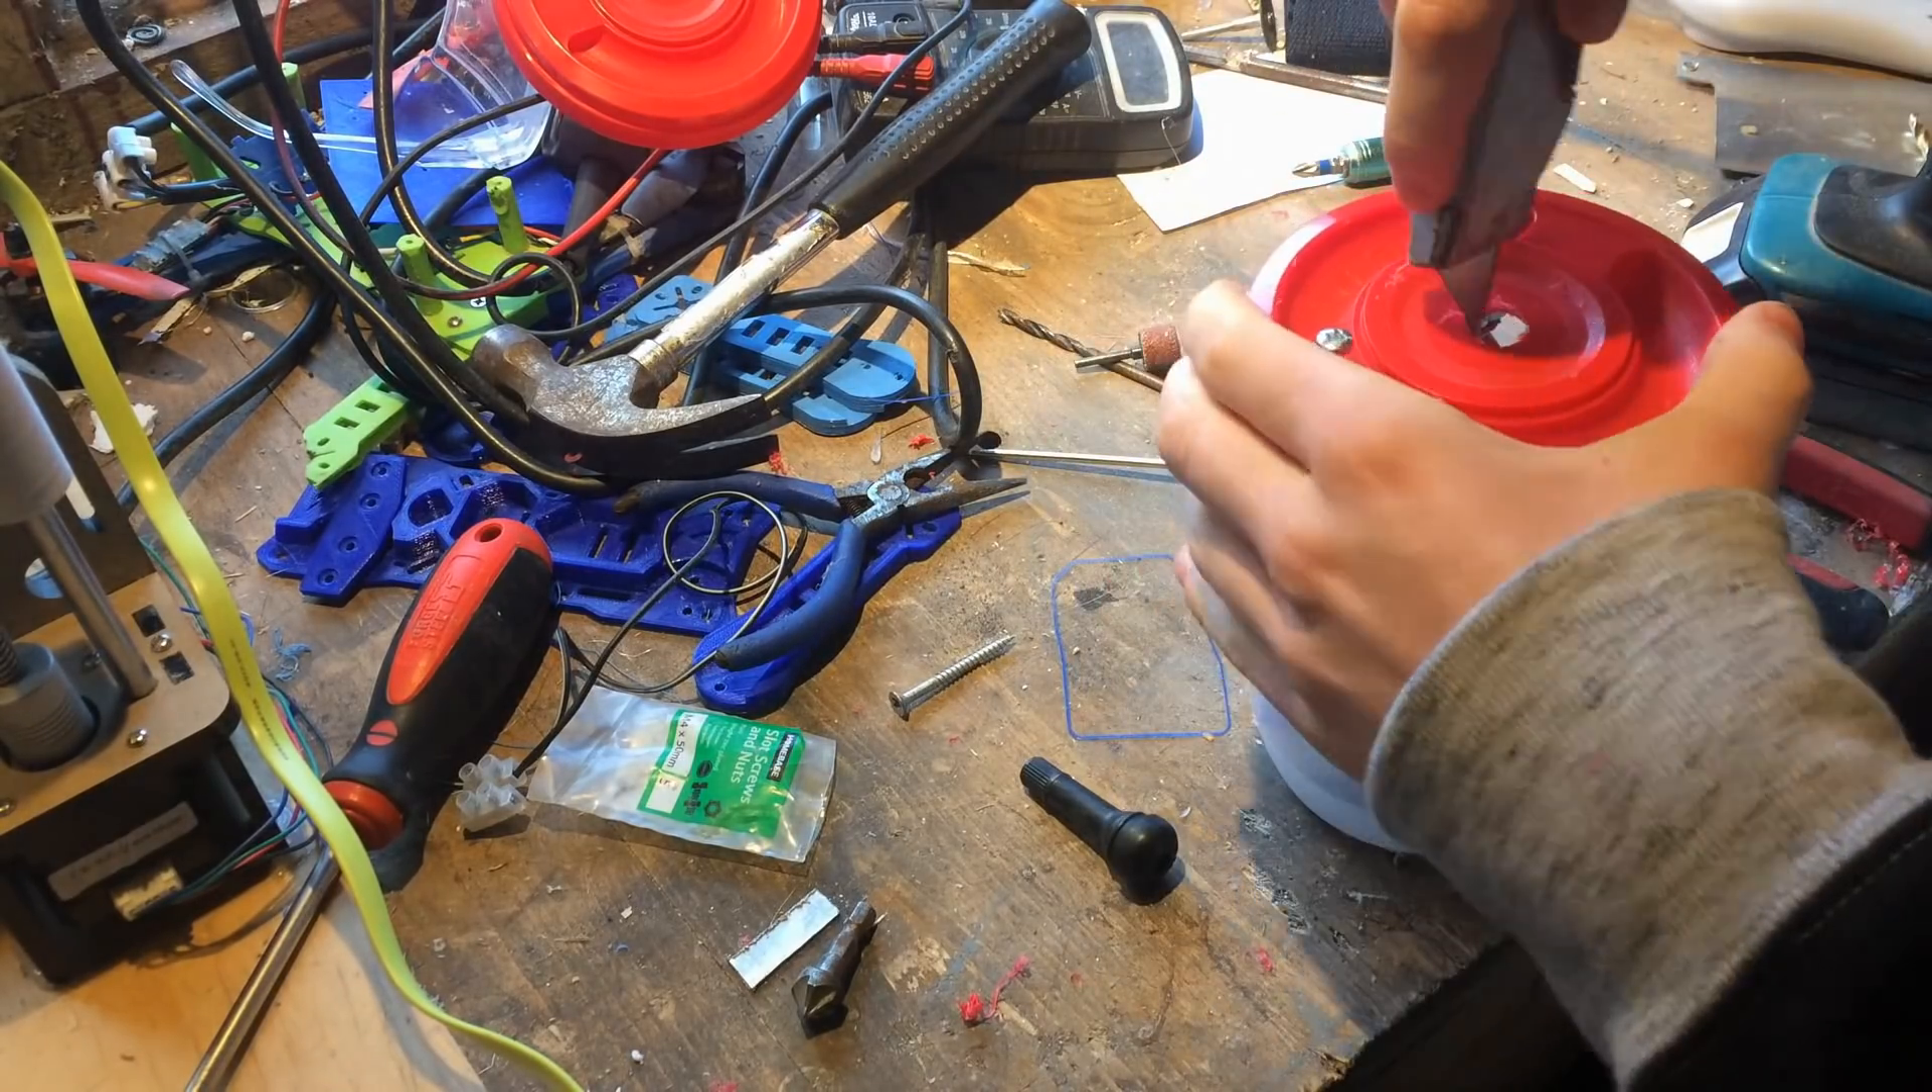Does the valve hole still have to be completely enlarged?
Yes.